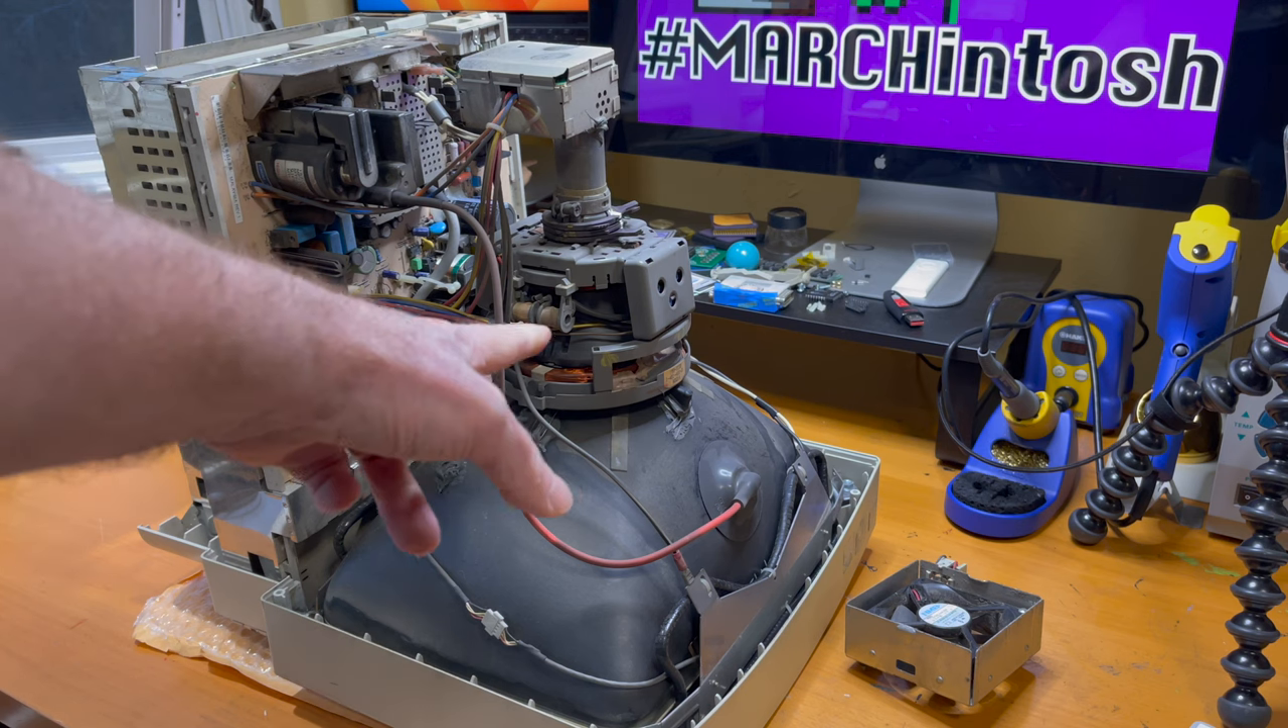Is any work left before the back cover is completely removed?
No.